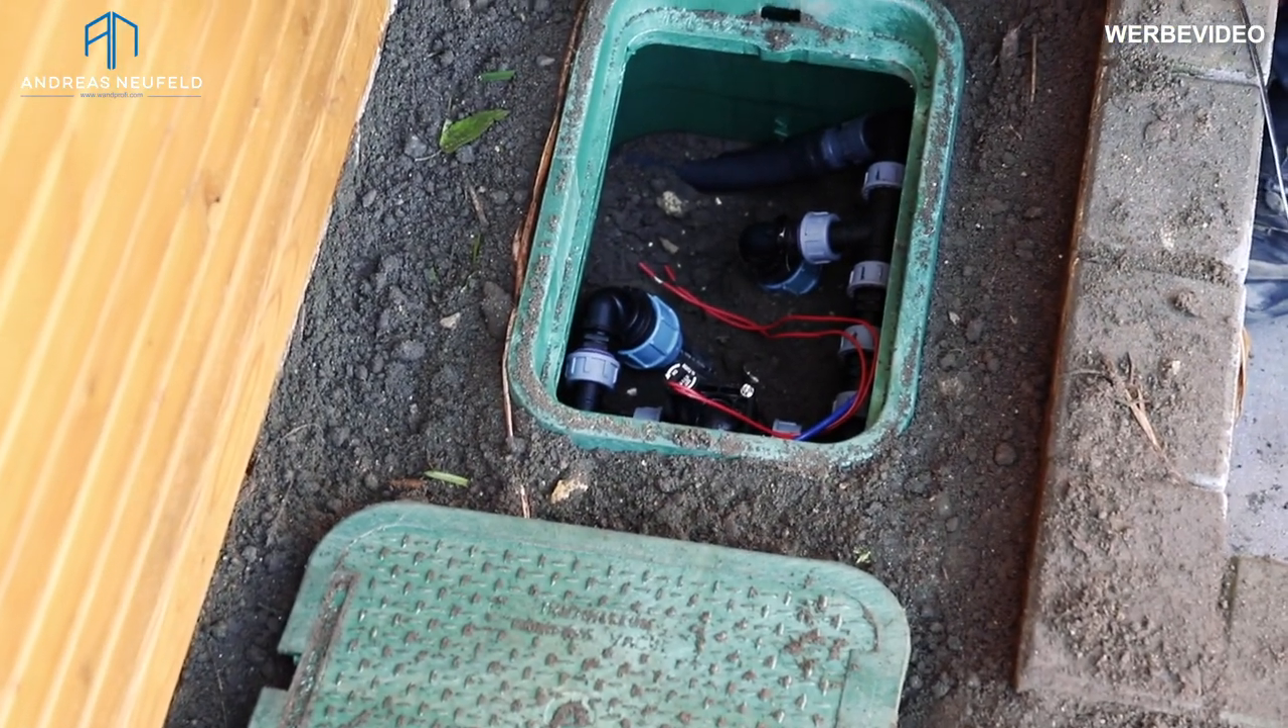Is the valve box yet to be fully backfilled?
No.